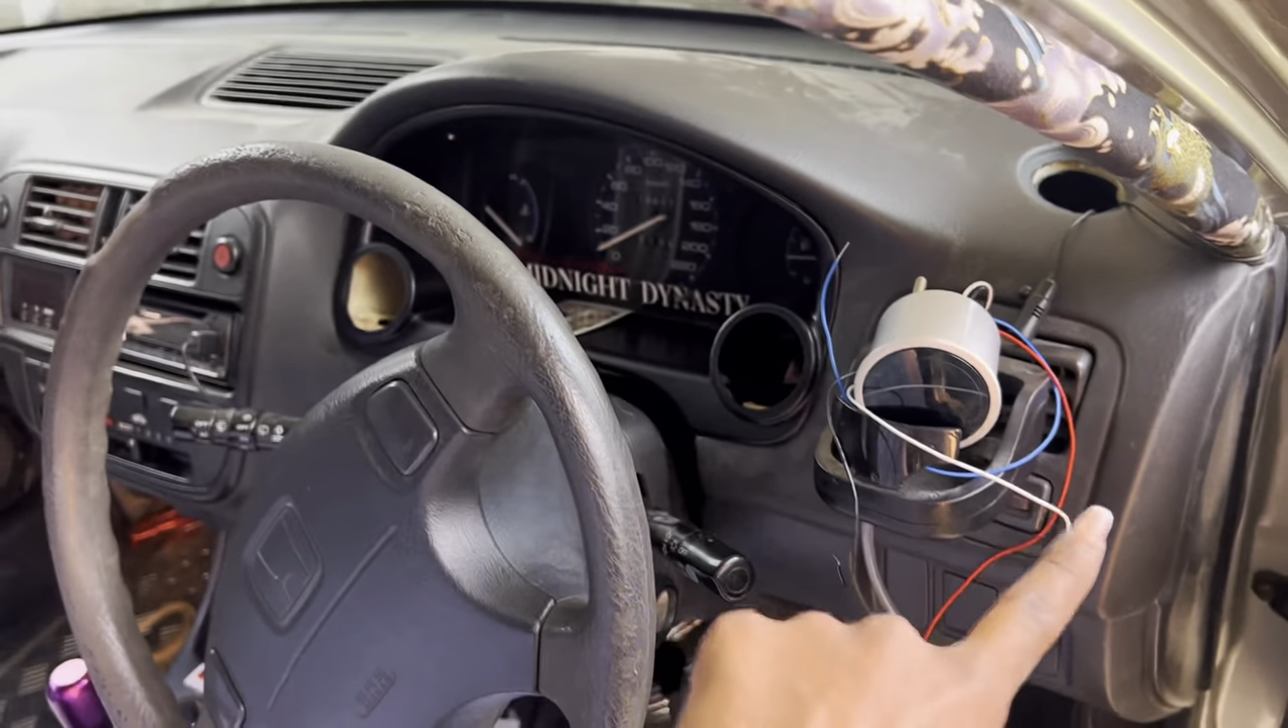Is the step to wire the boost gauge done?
No.